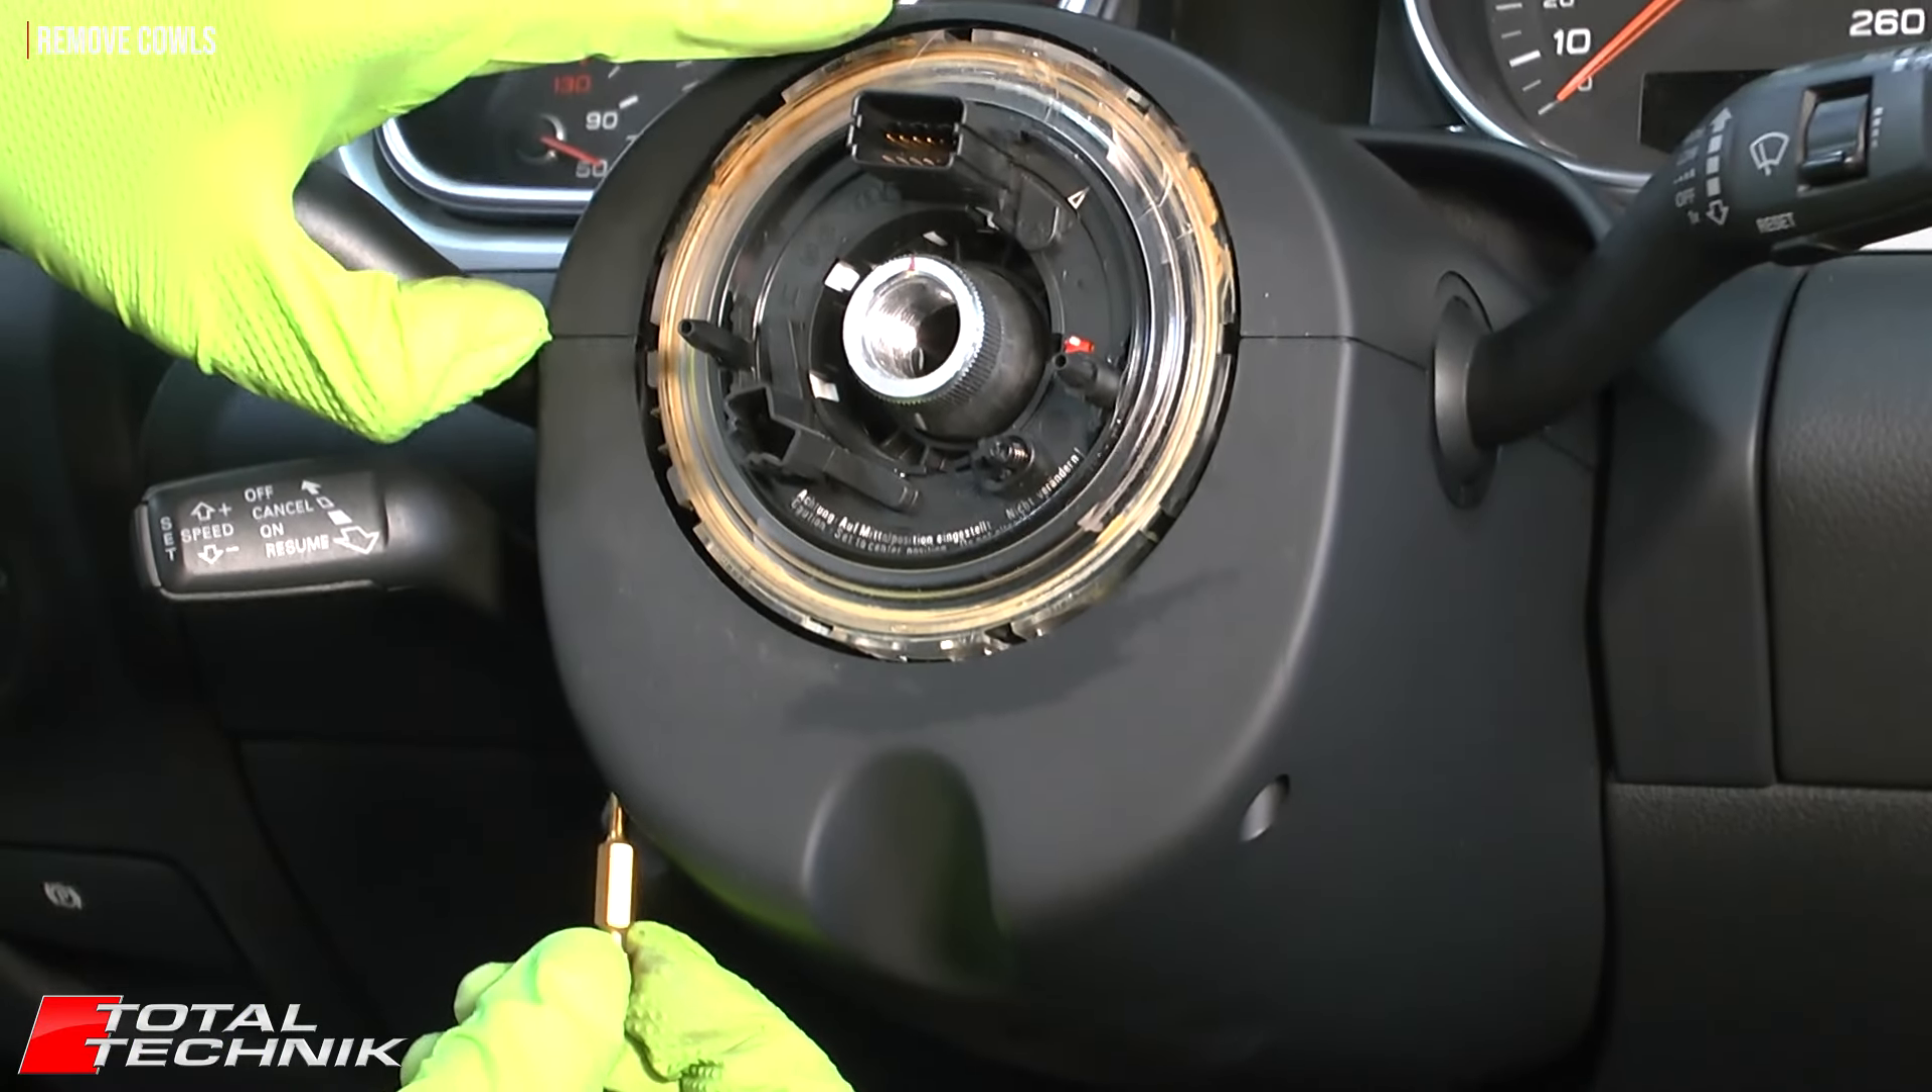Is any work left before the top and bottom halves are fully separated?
Yes.